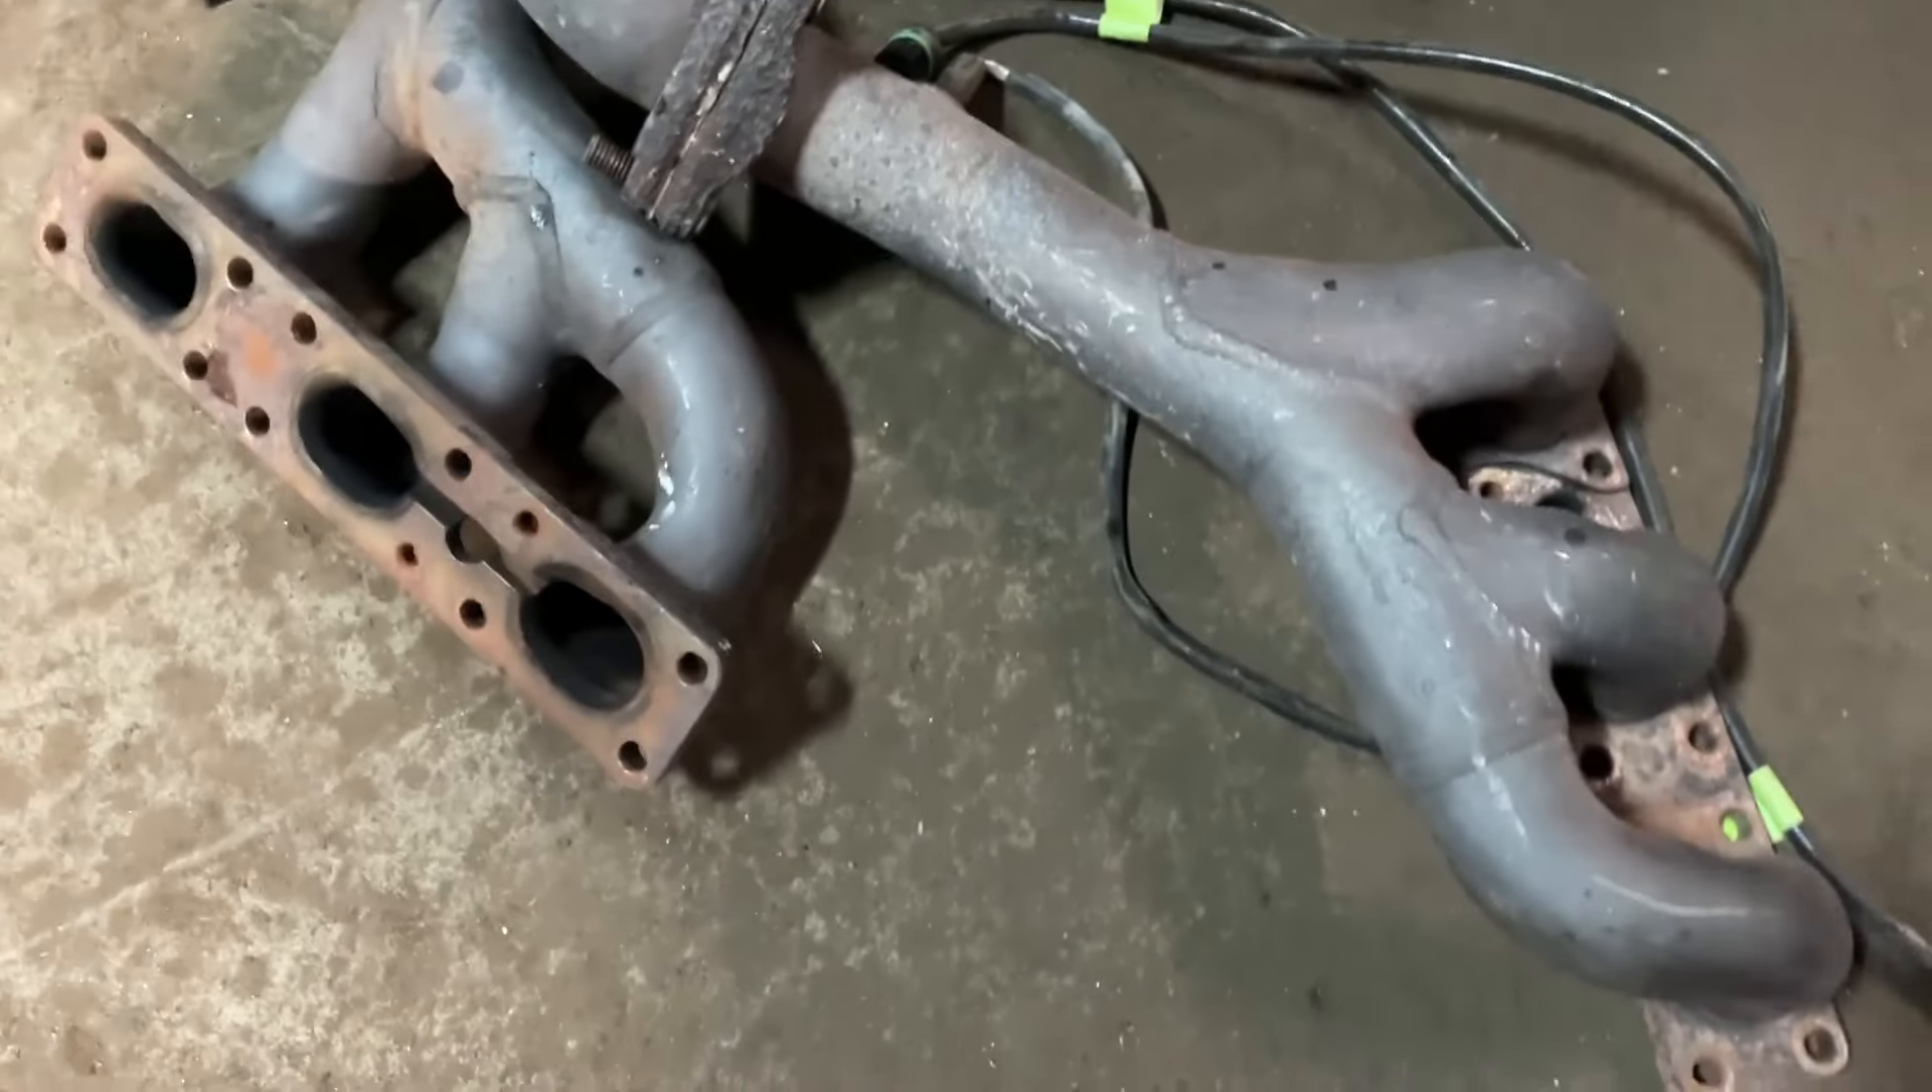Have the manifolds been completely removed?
Yes.